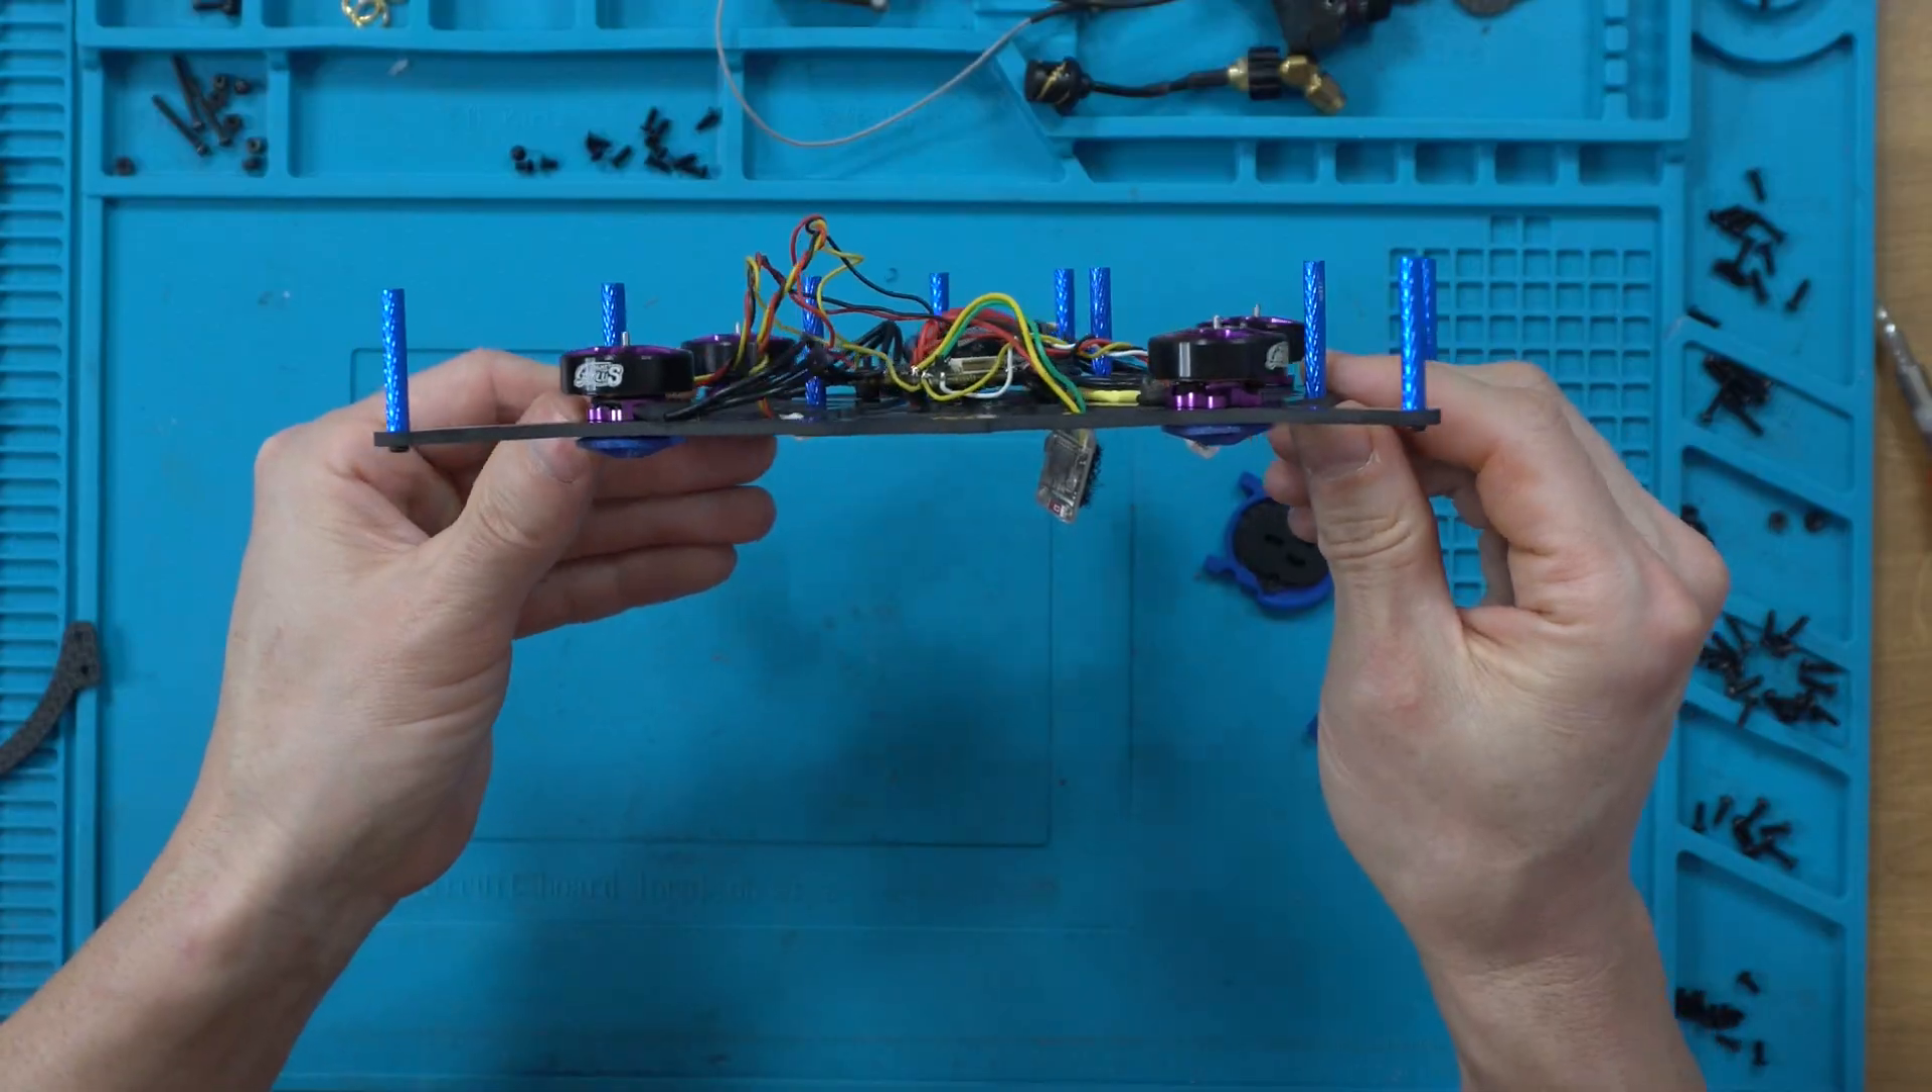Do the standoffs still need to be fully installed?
No.